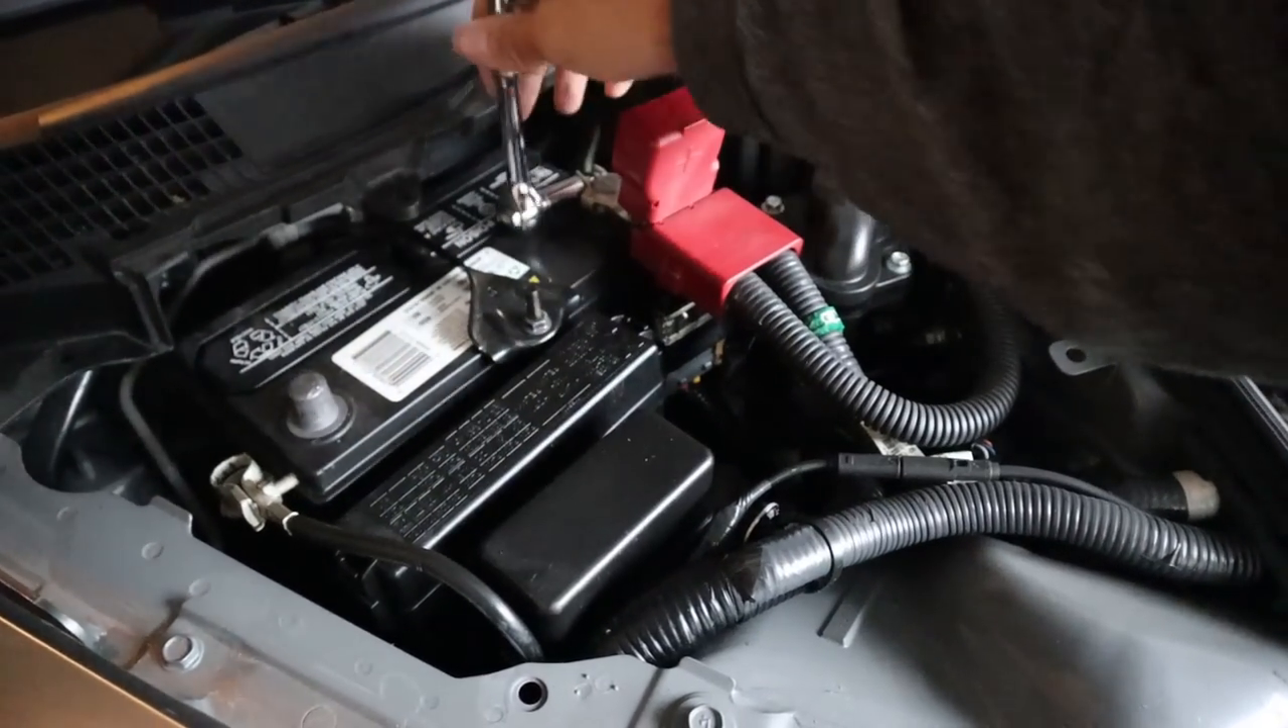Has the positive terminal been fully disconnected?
No.